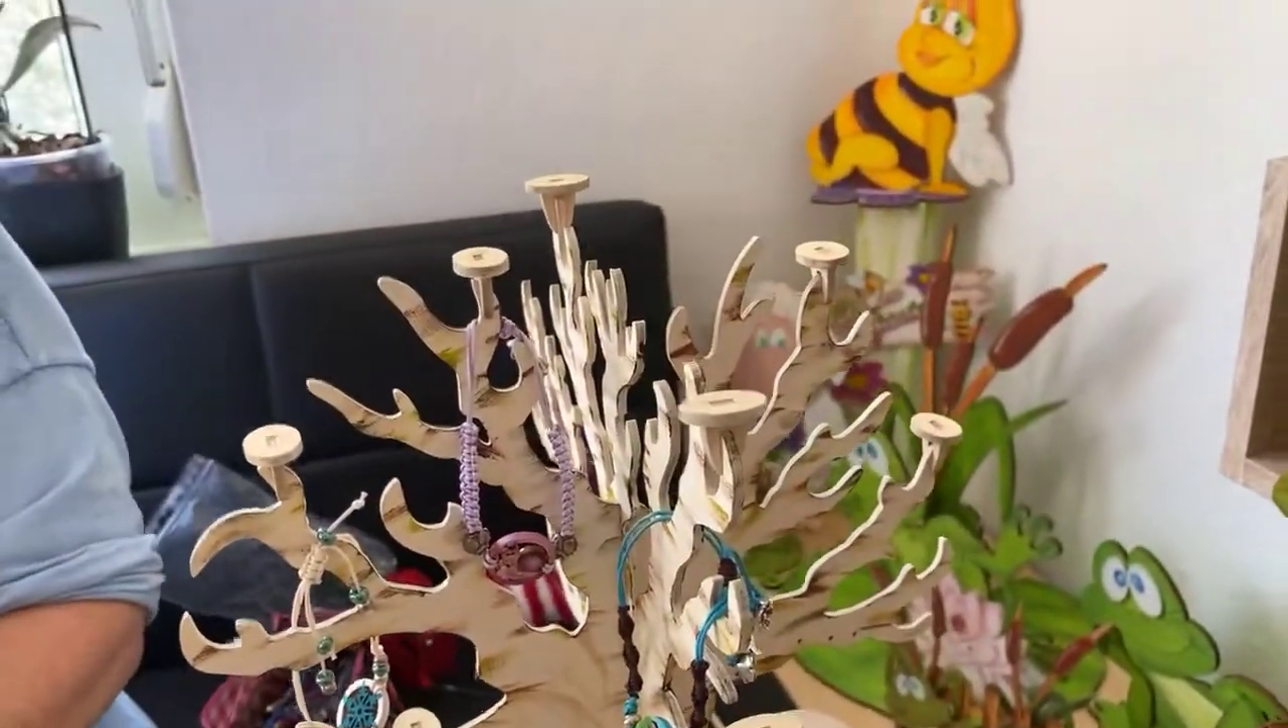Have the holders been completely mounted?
Yes.